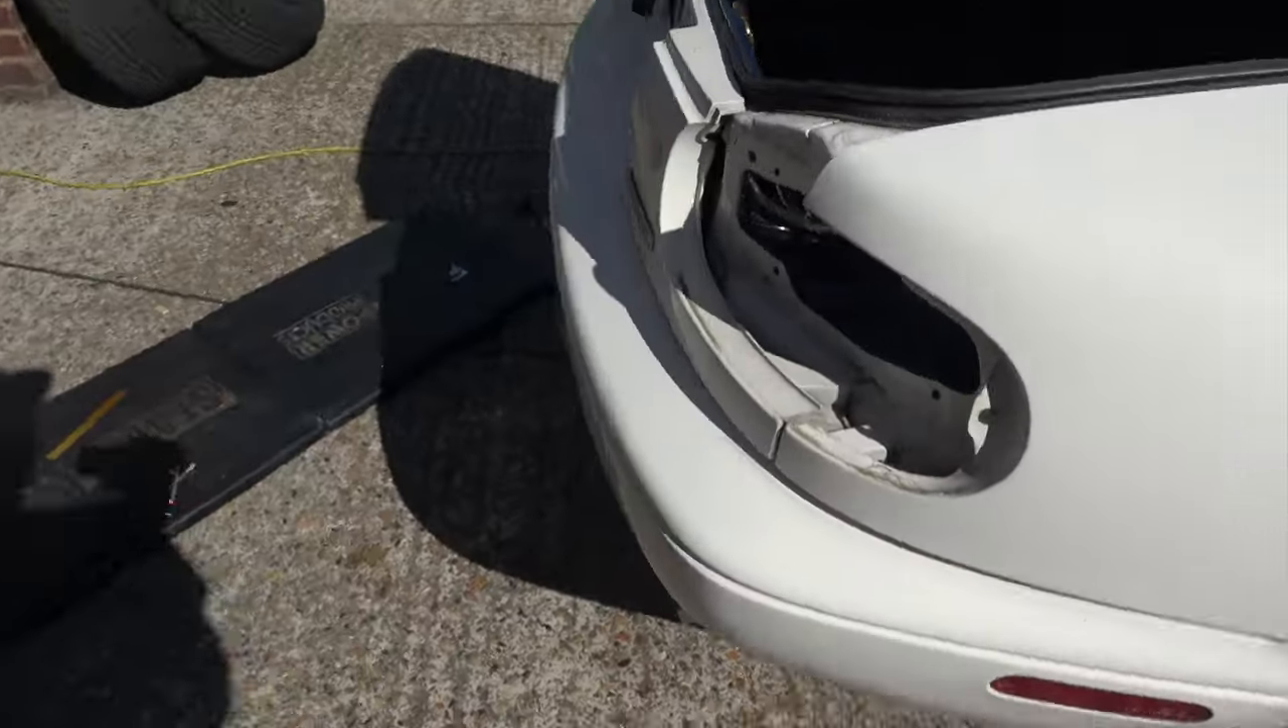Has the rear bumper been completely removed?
No.